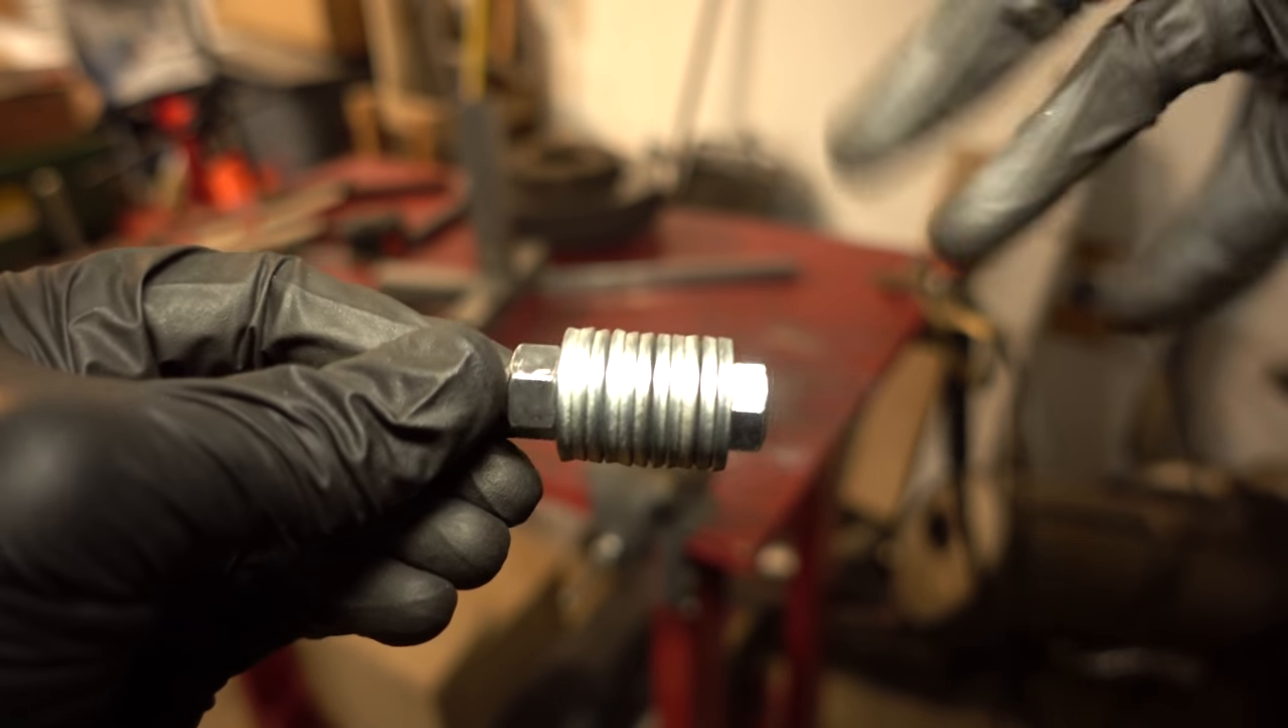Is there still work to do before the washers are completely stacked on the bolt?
No.